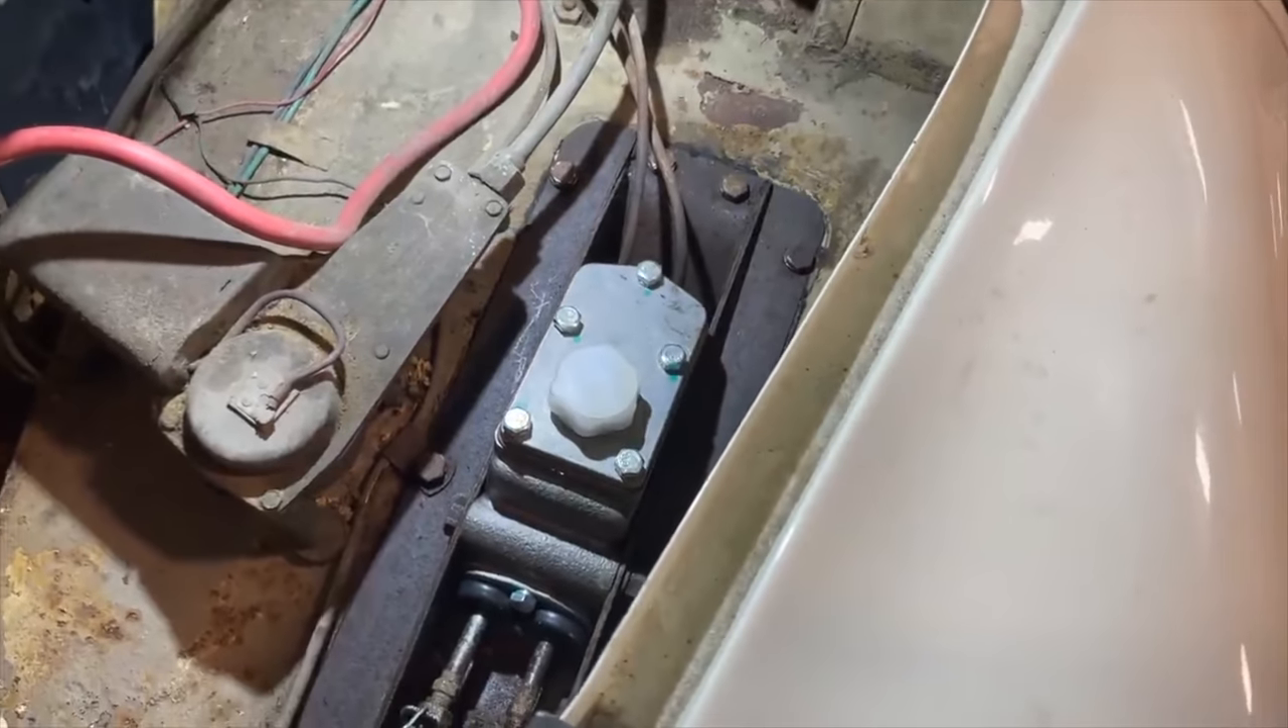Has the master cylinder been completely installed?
Yes.